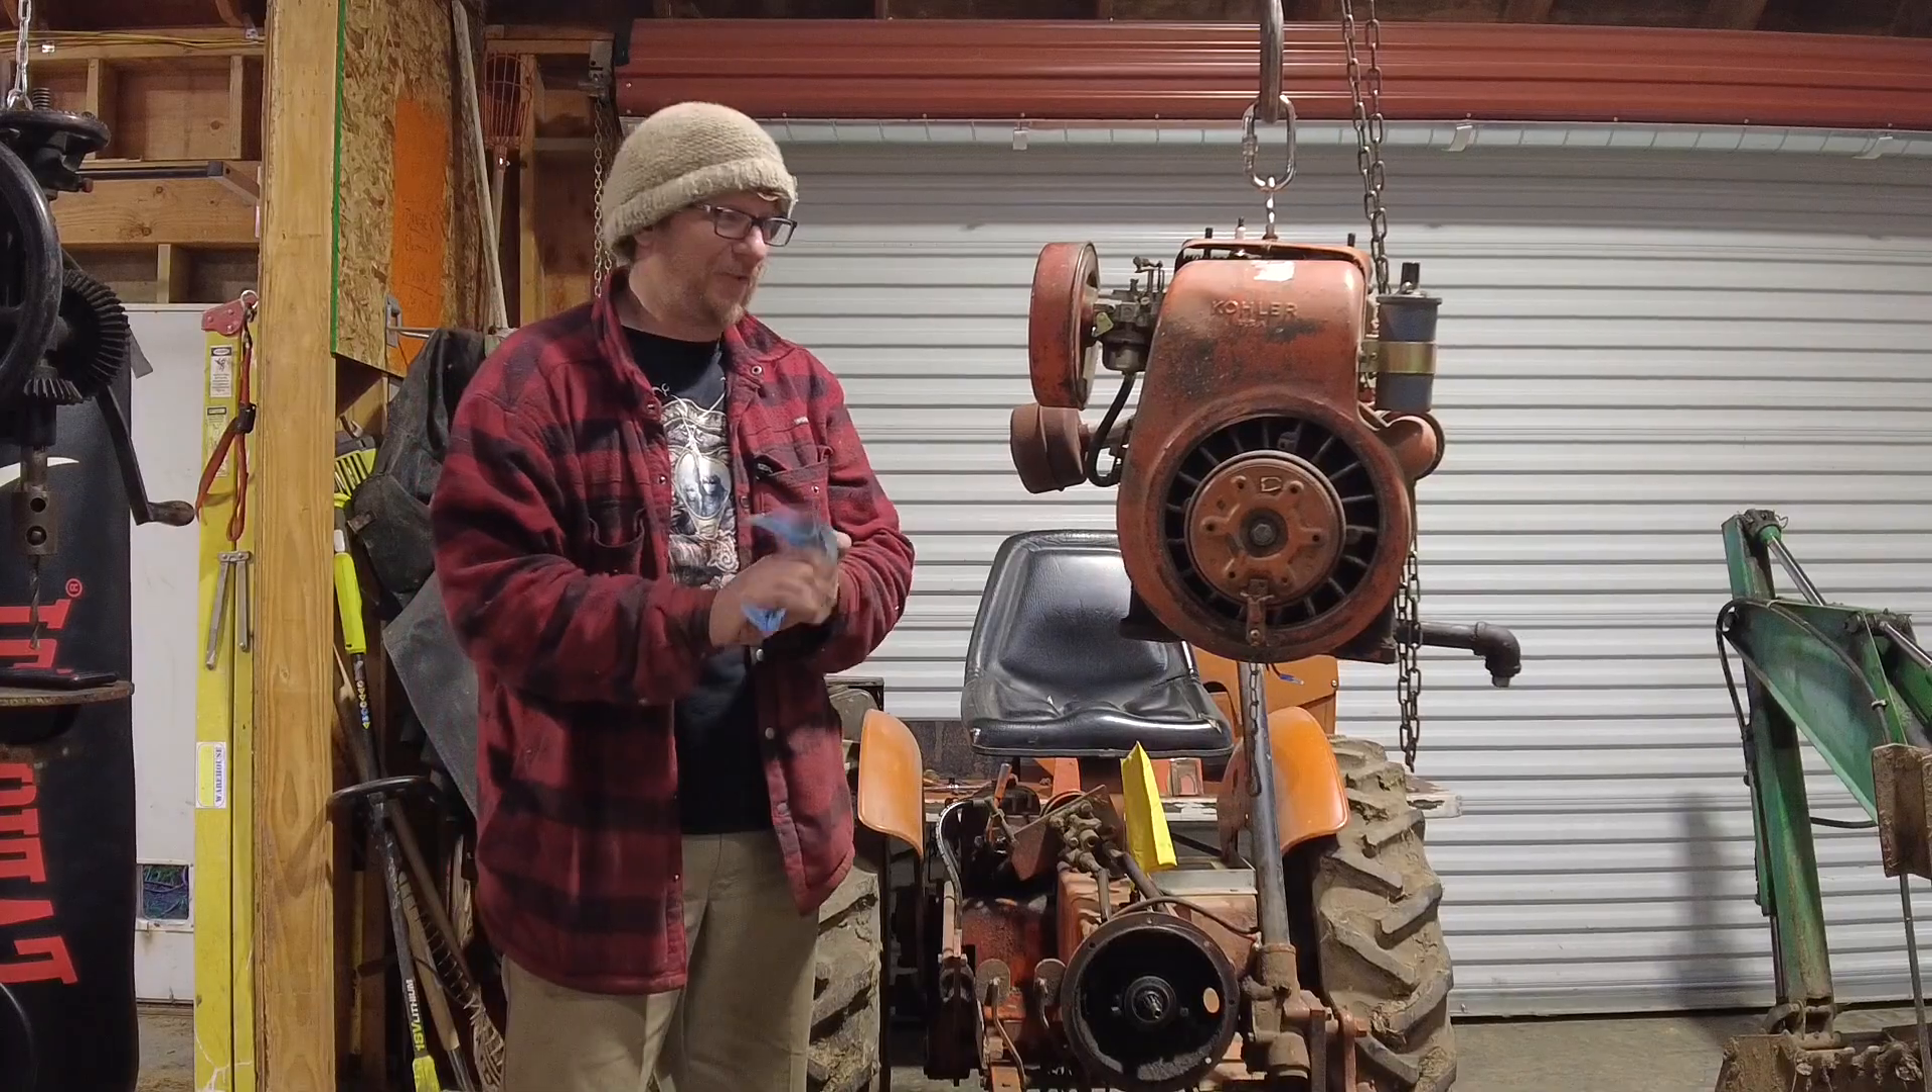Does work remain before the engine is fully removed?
No.